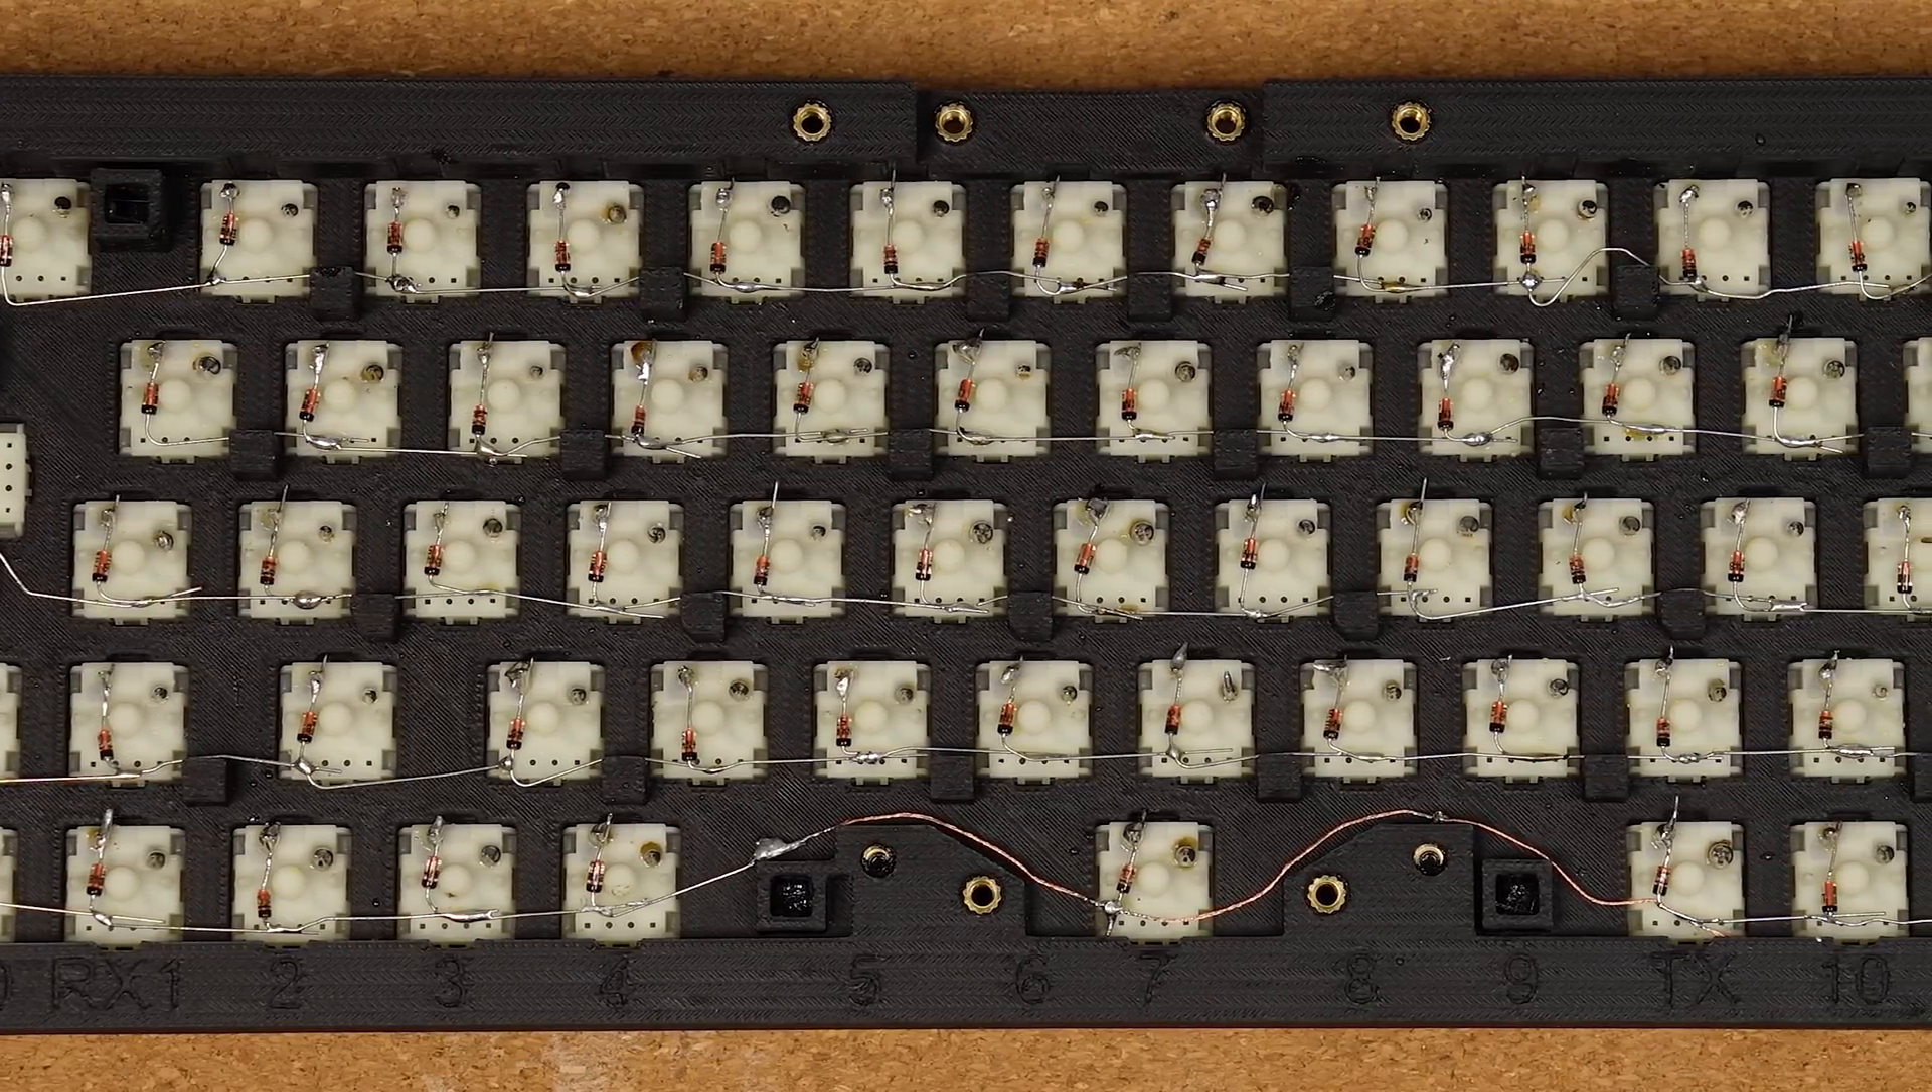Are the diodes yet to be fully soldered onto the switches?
No.